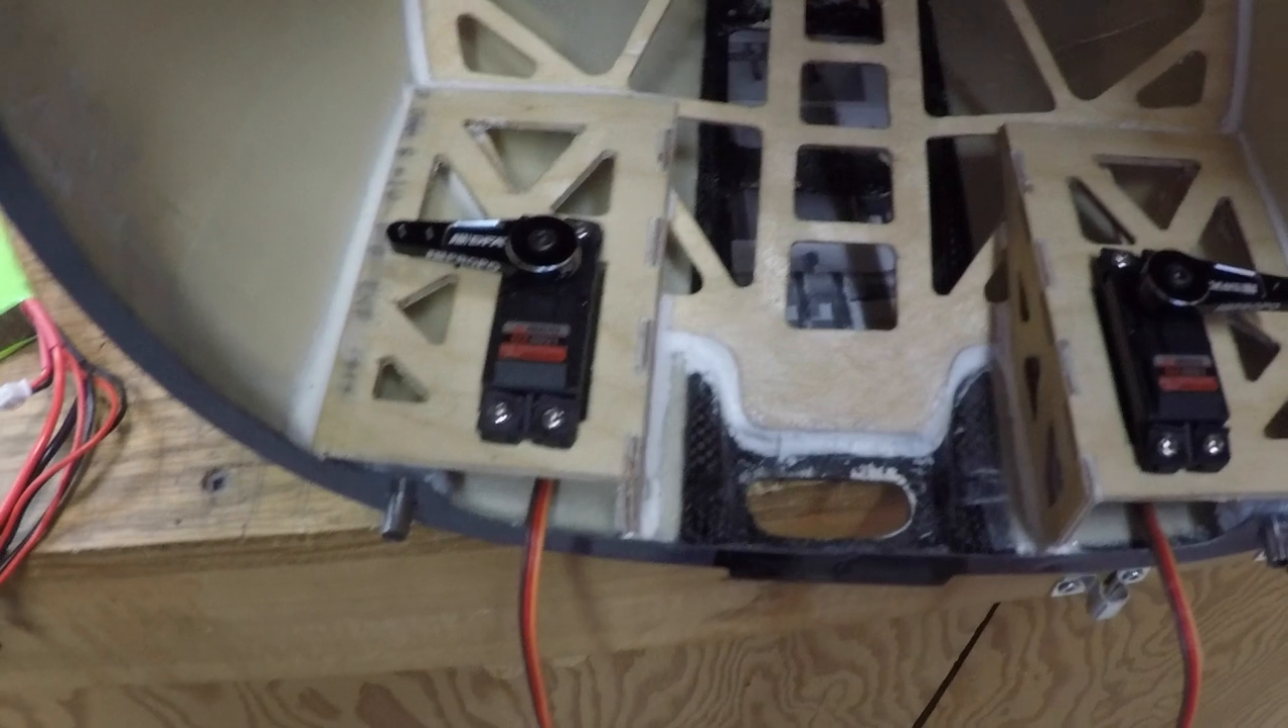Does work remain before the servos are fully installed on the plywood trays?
No.